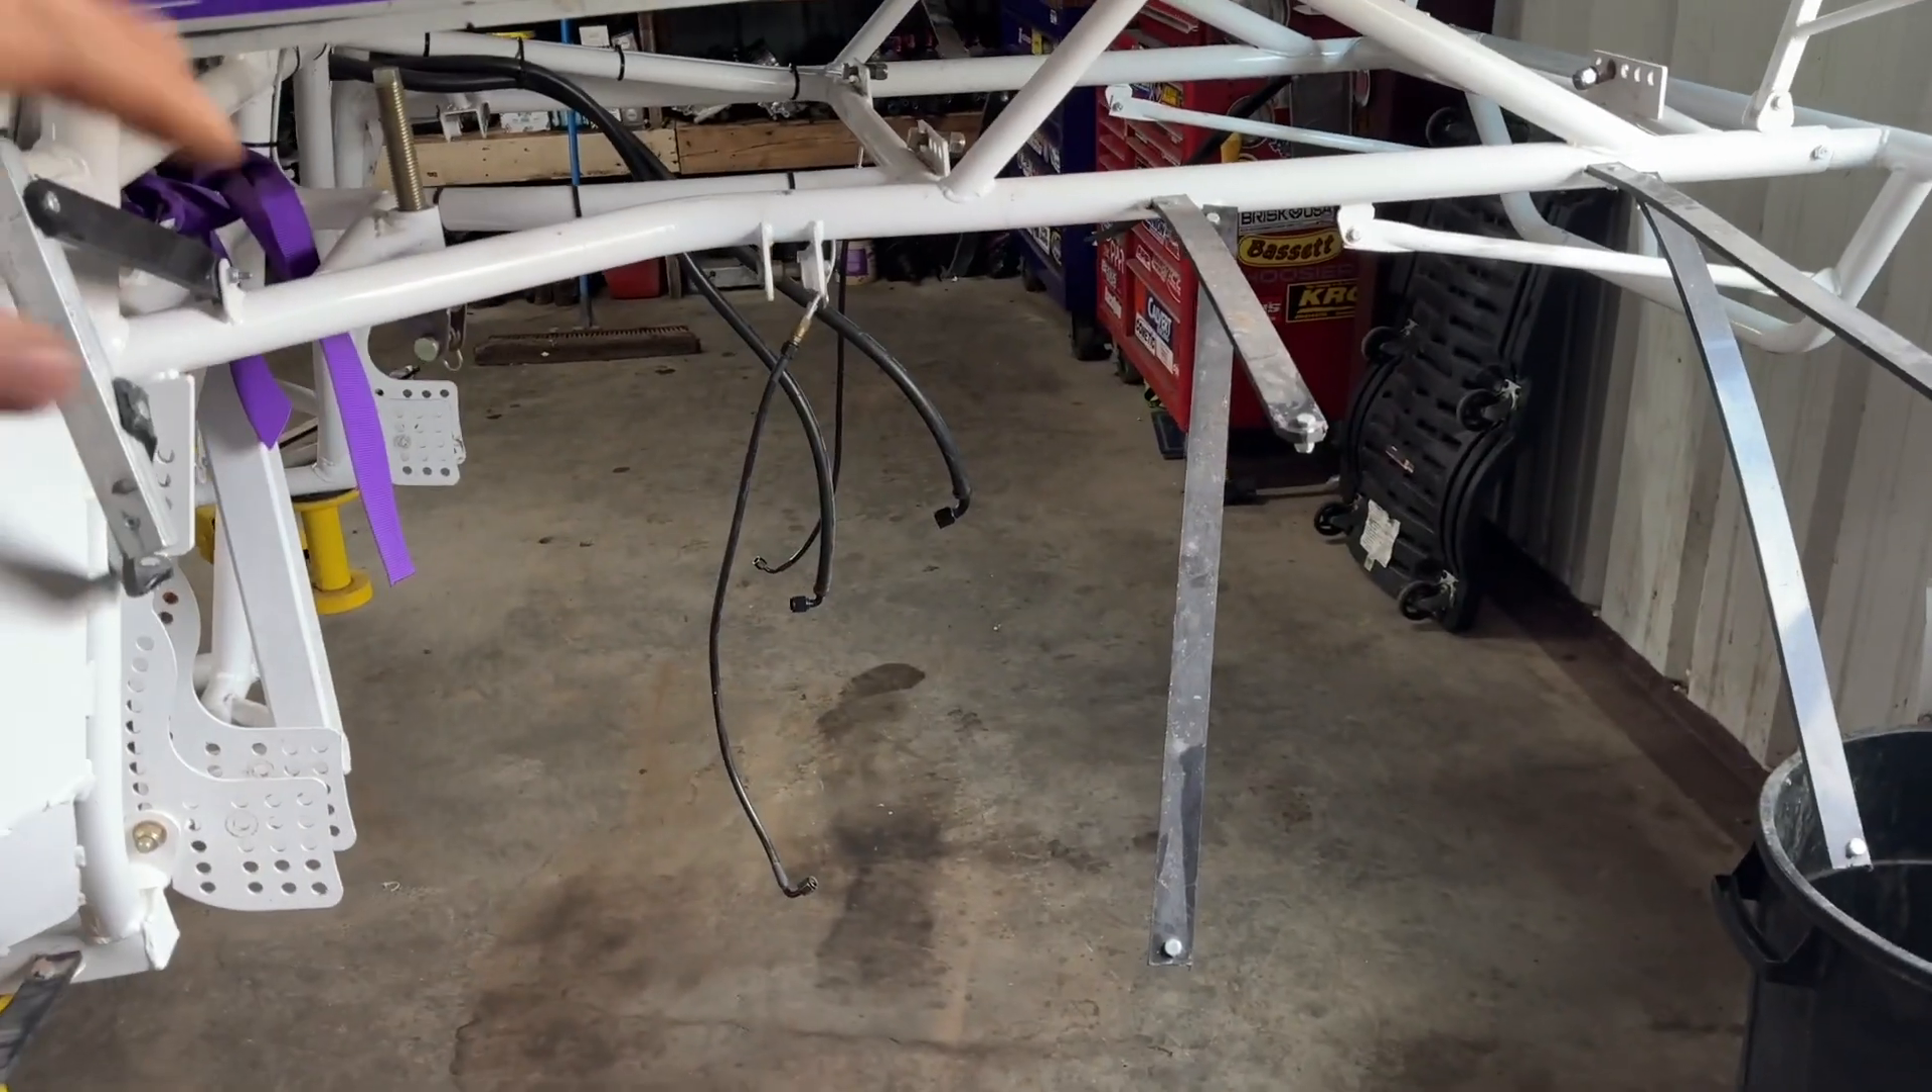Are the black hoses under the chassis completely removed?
No.